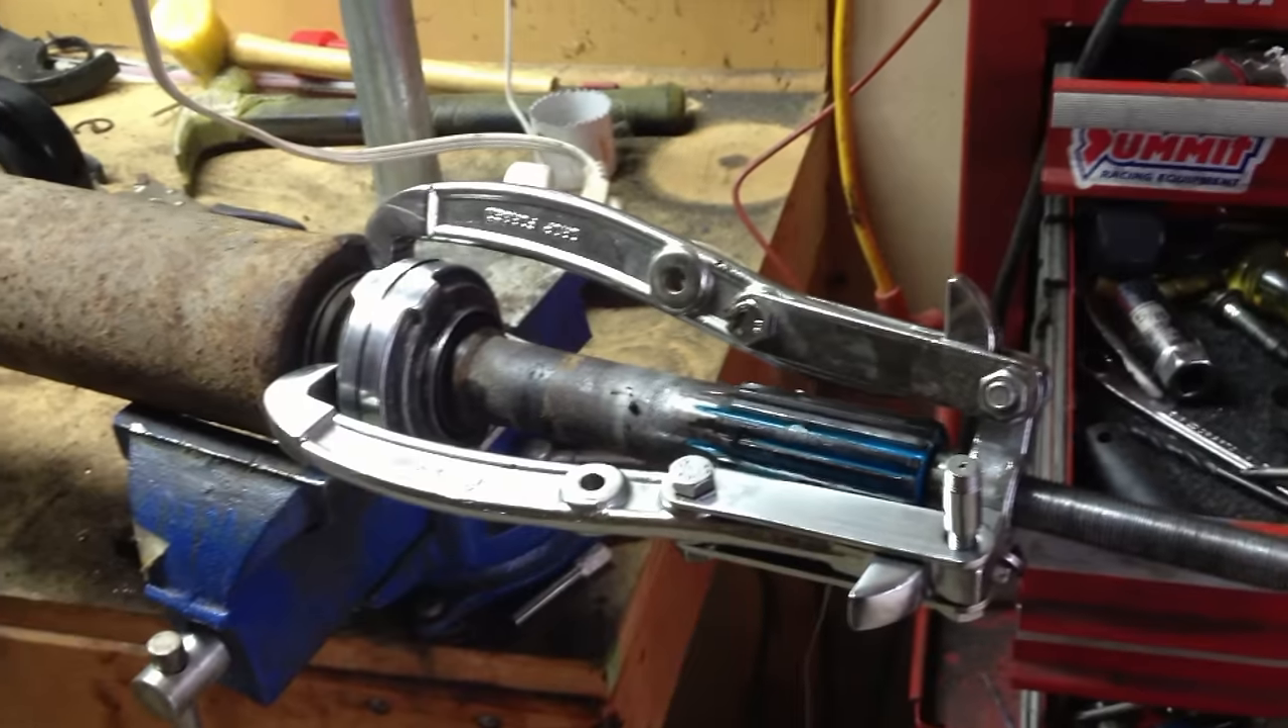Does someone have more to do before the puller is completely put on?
No.